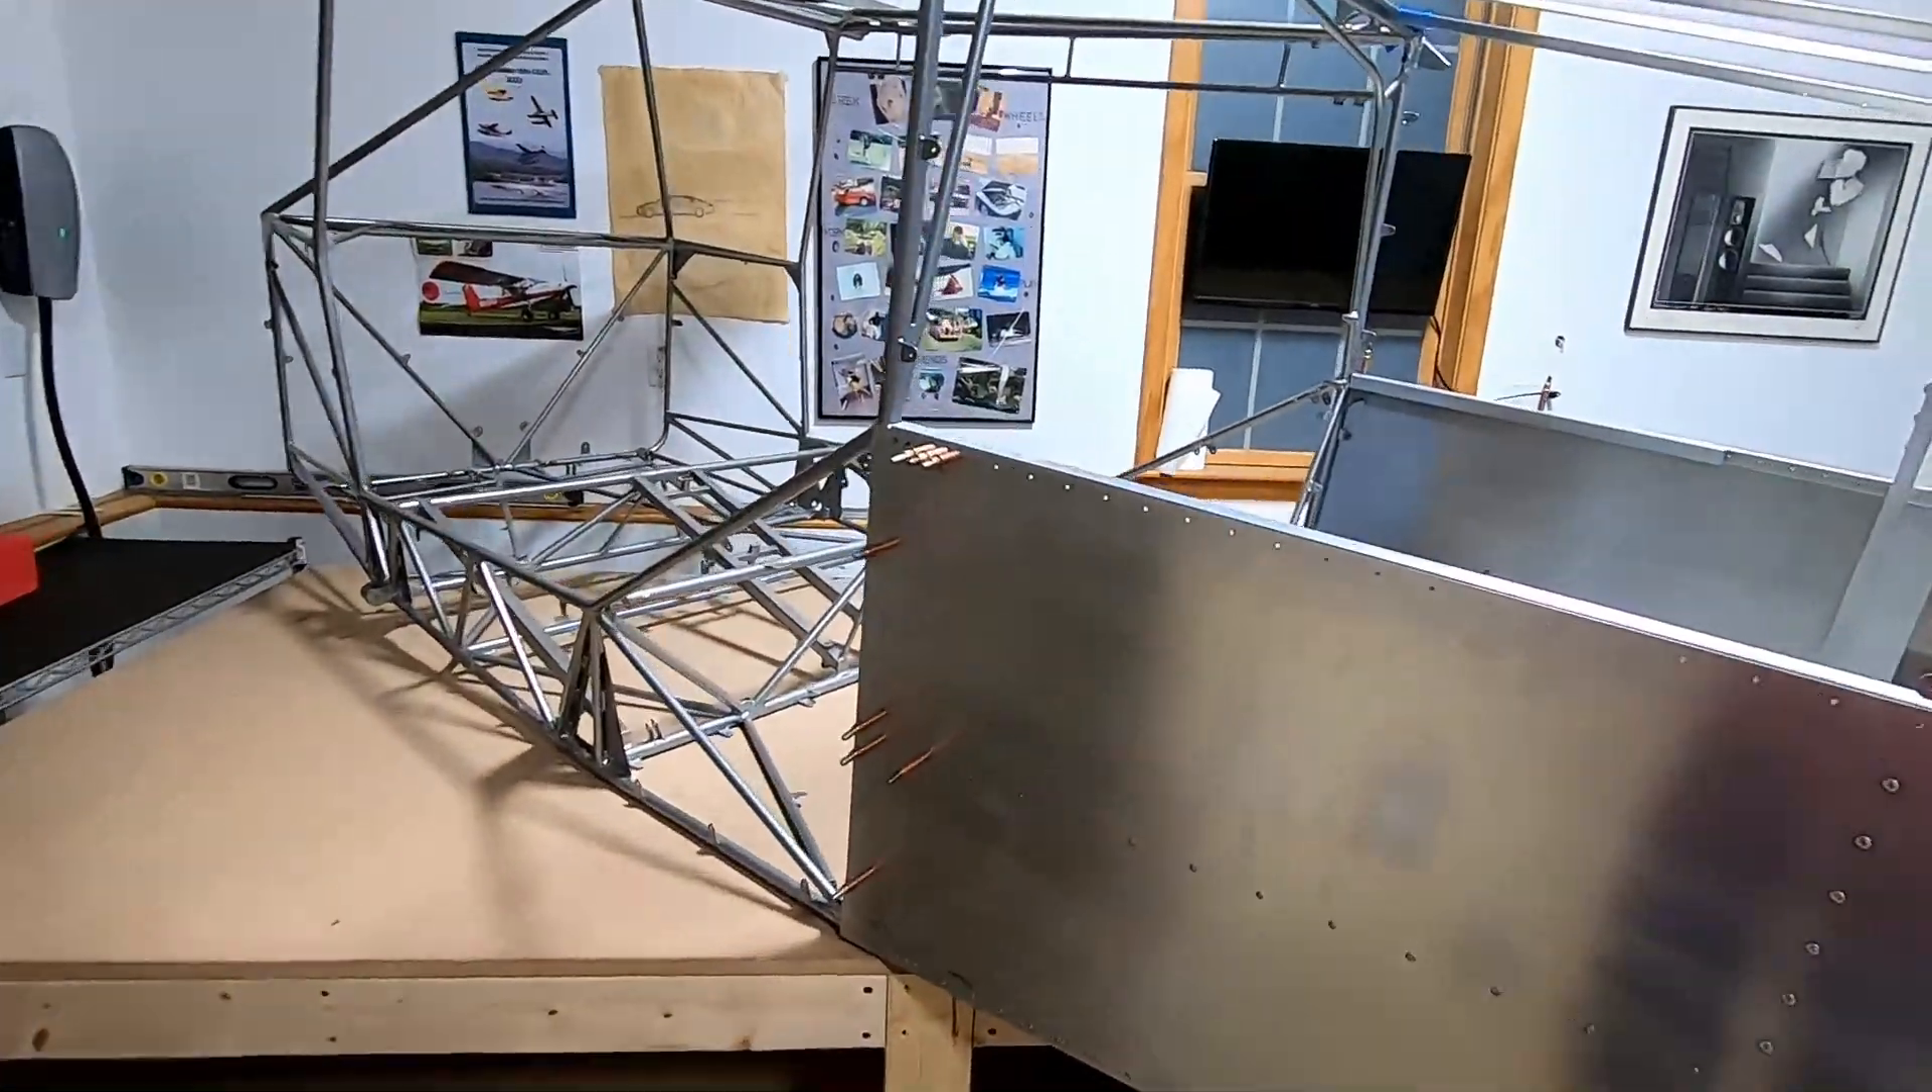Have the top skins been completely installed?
No.